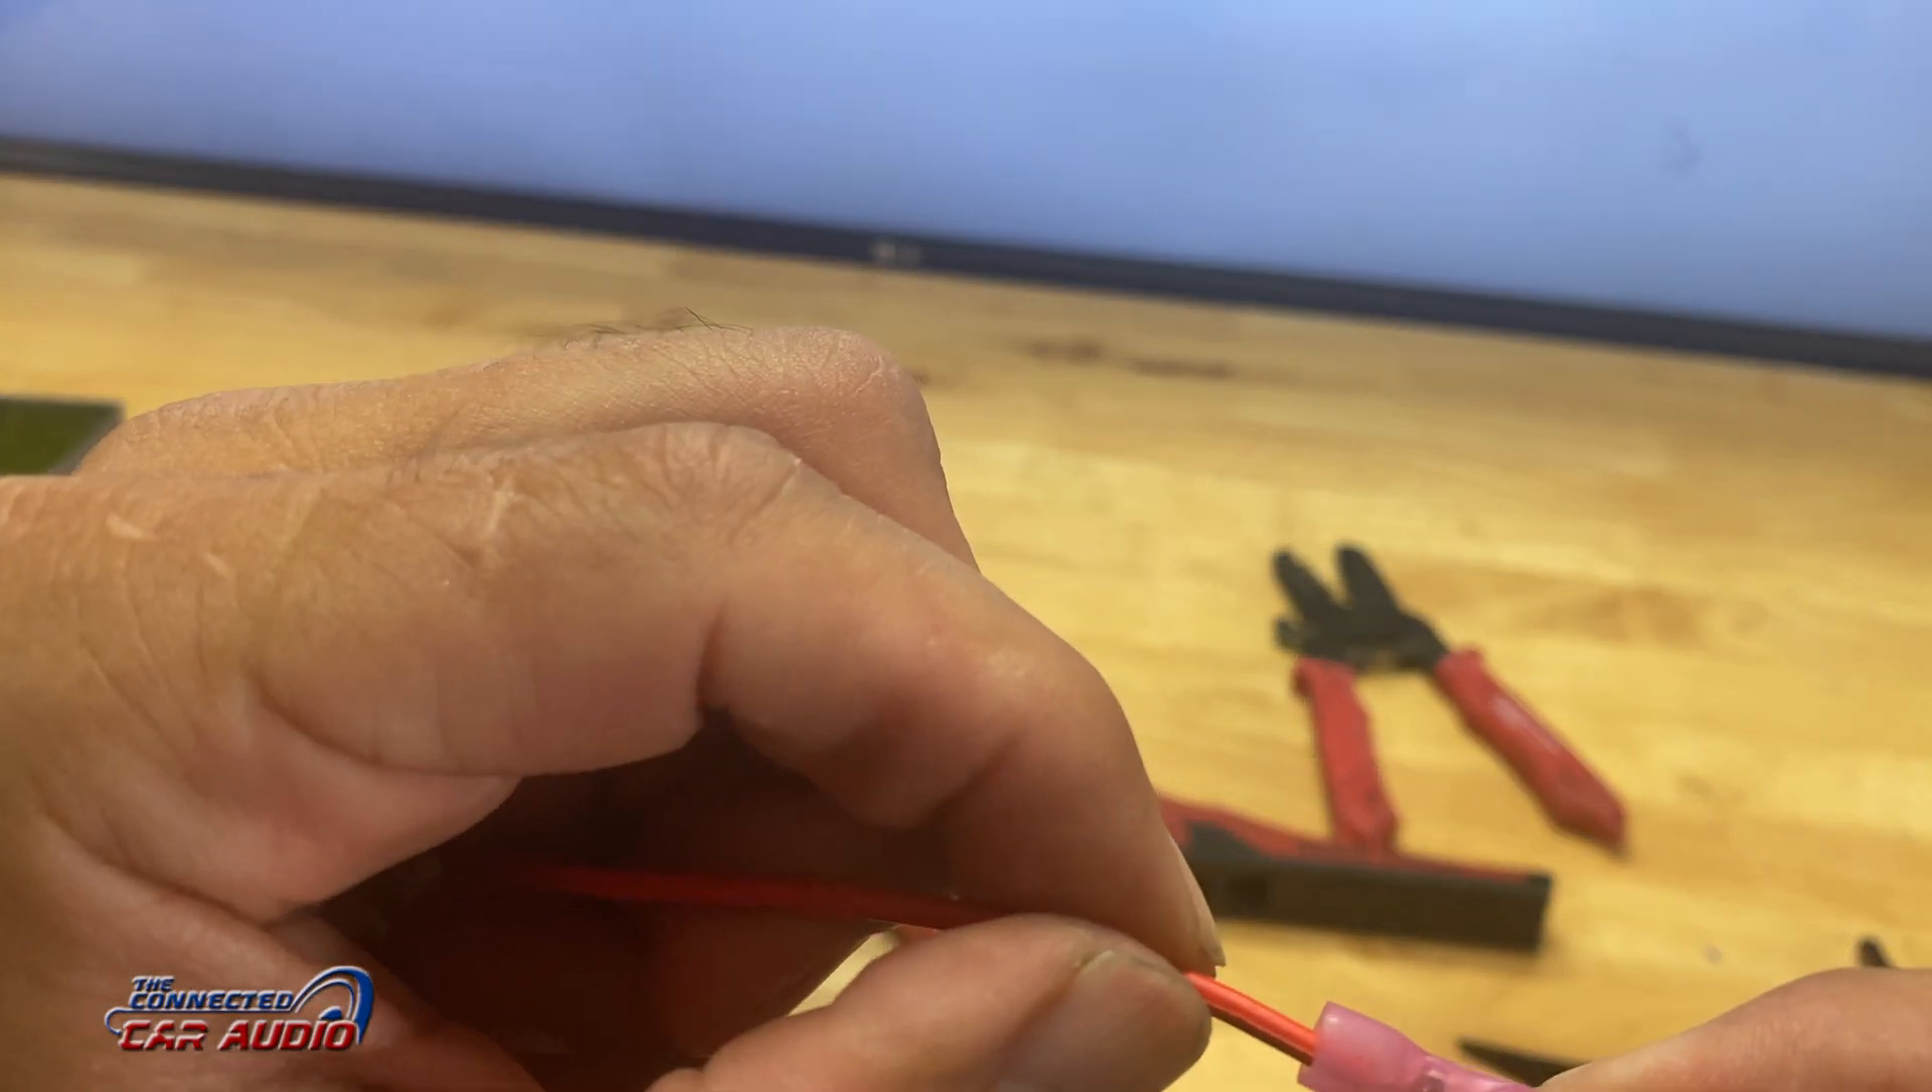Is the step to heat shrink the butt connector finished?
No.